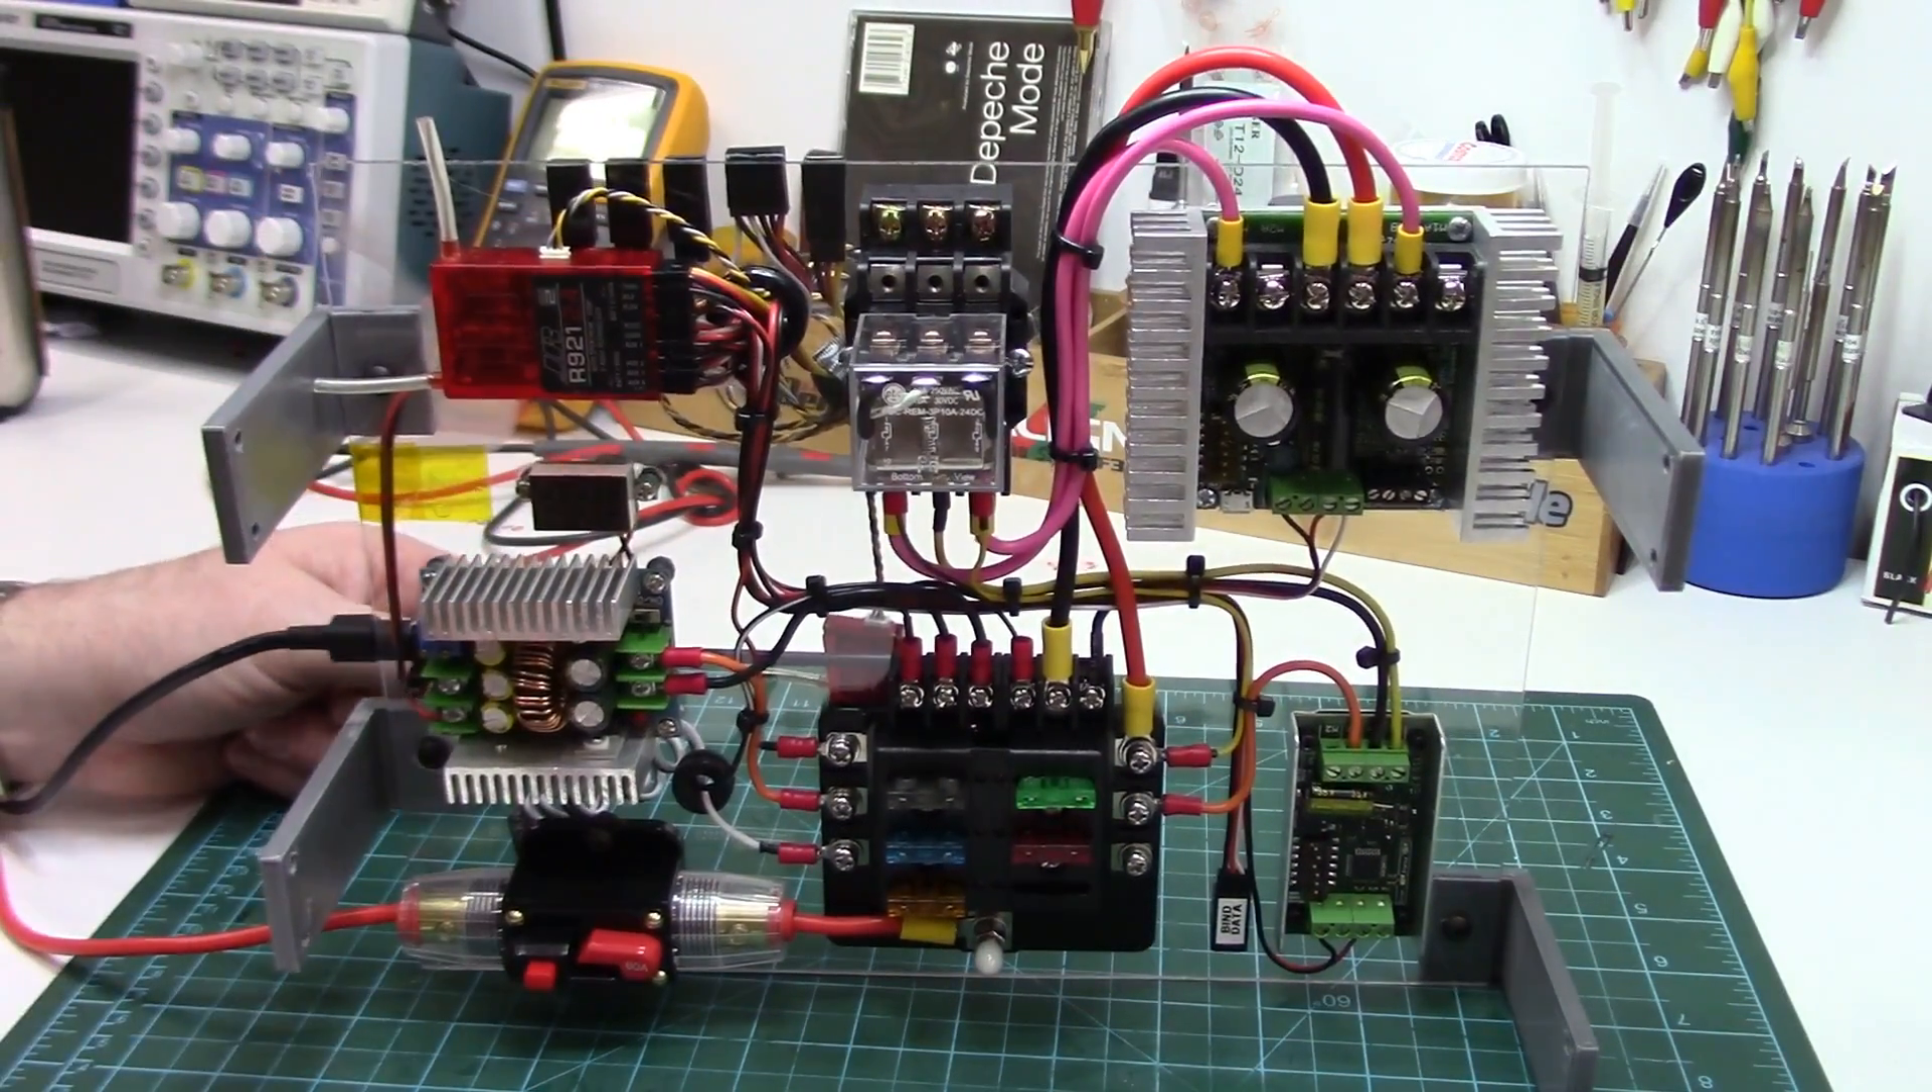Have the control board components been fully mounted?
Yes.